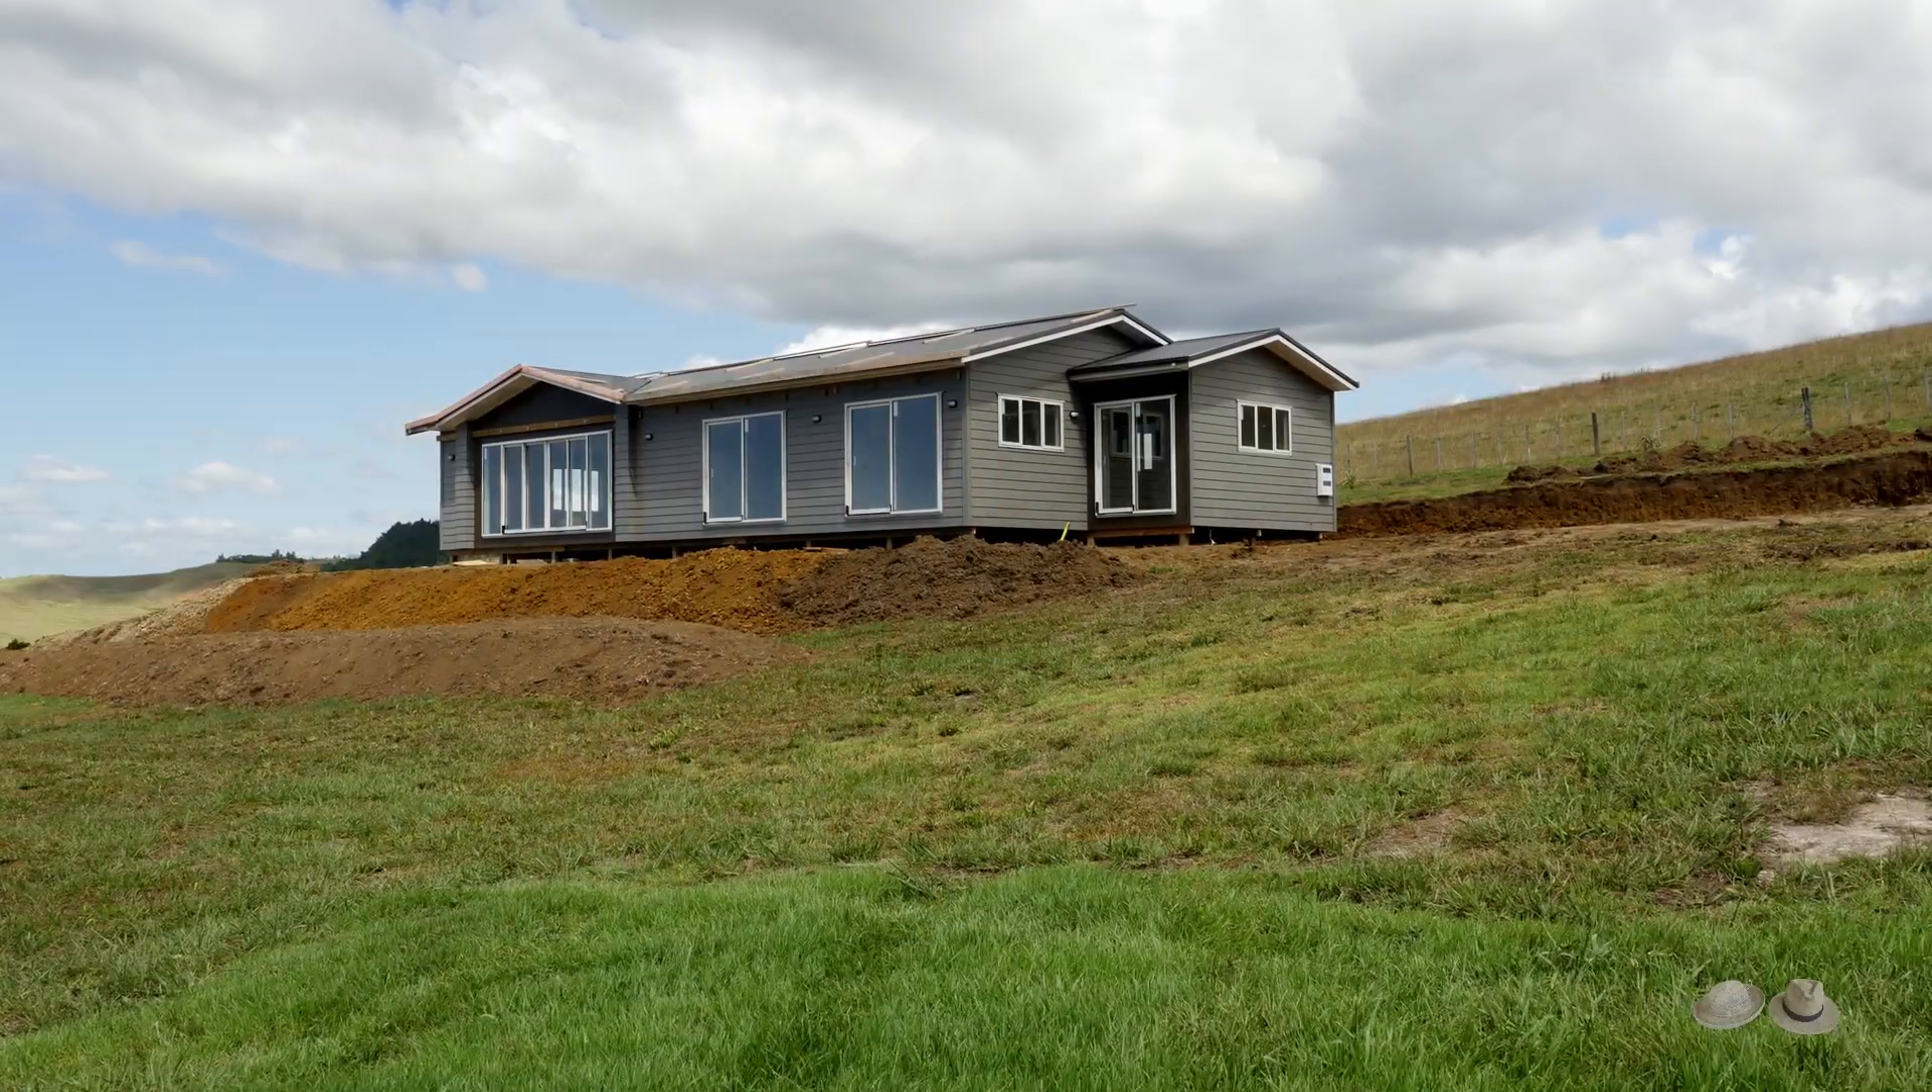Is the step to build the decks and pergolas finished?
No.